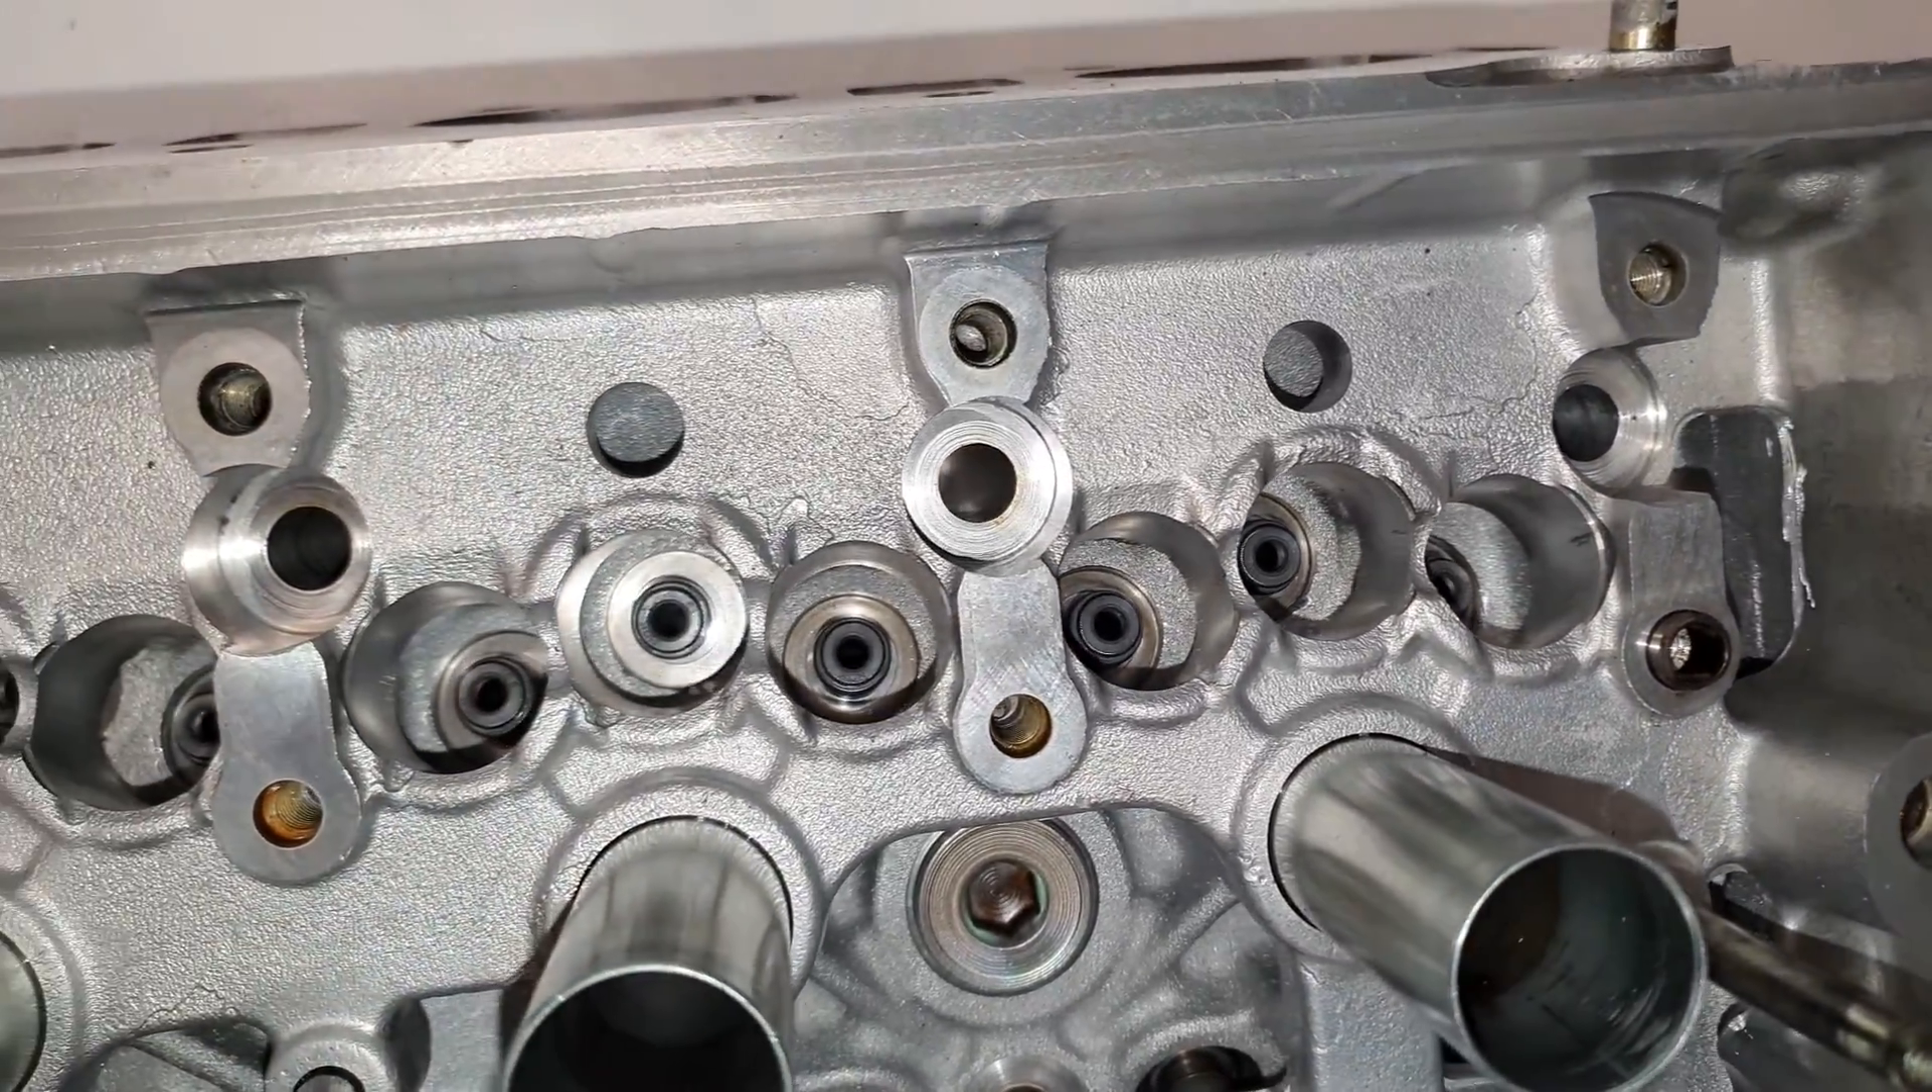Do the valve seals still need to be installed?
No.